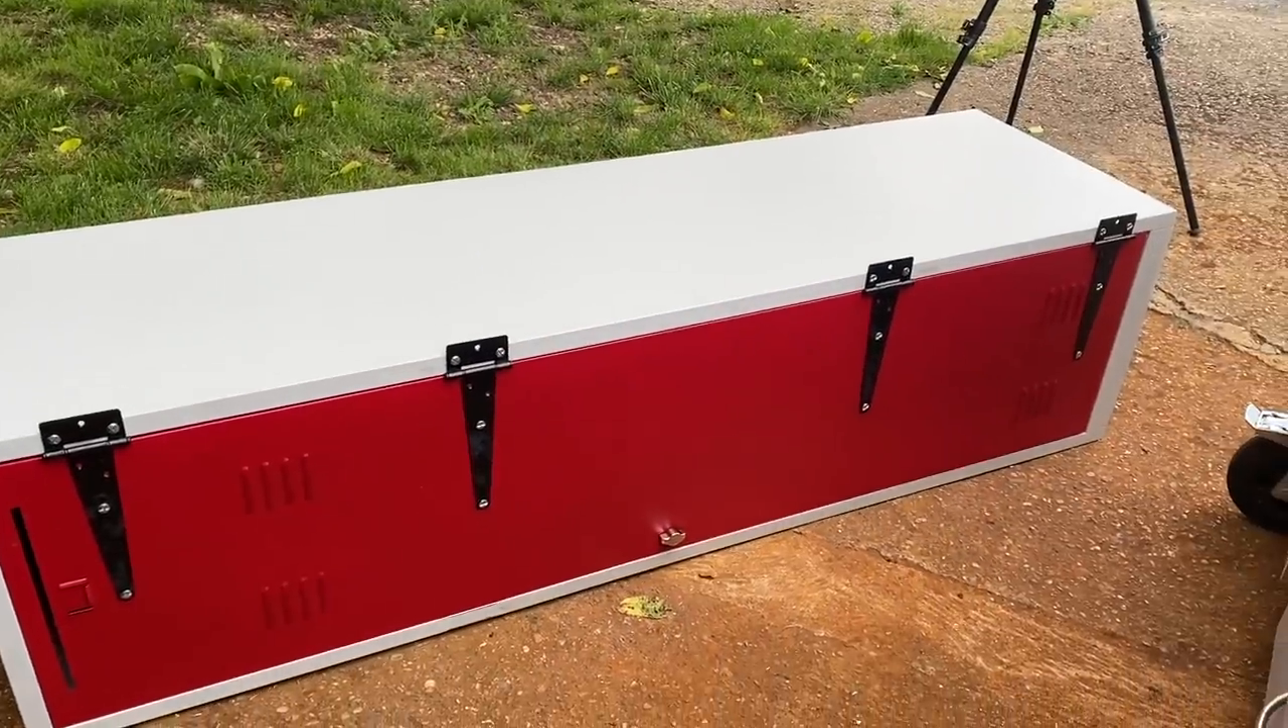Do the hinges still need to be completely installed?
No.